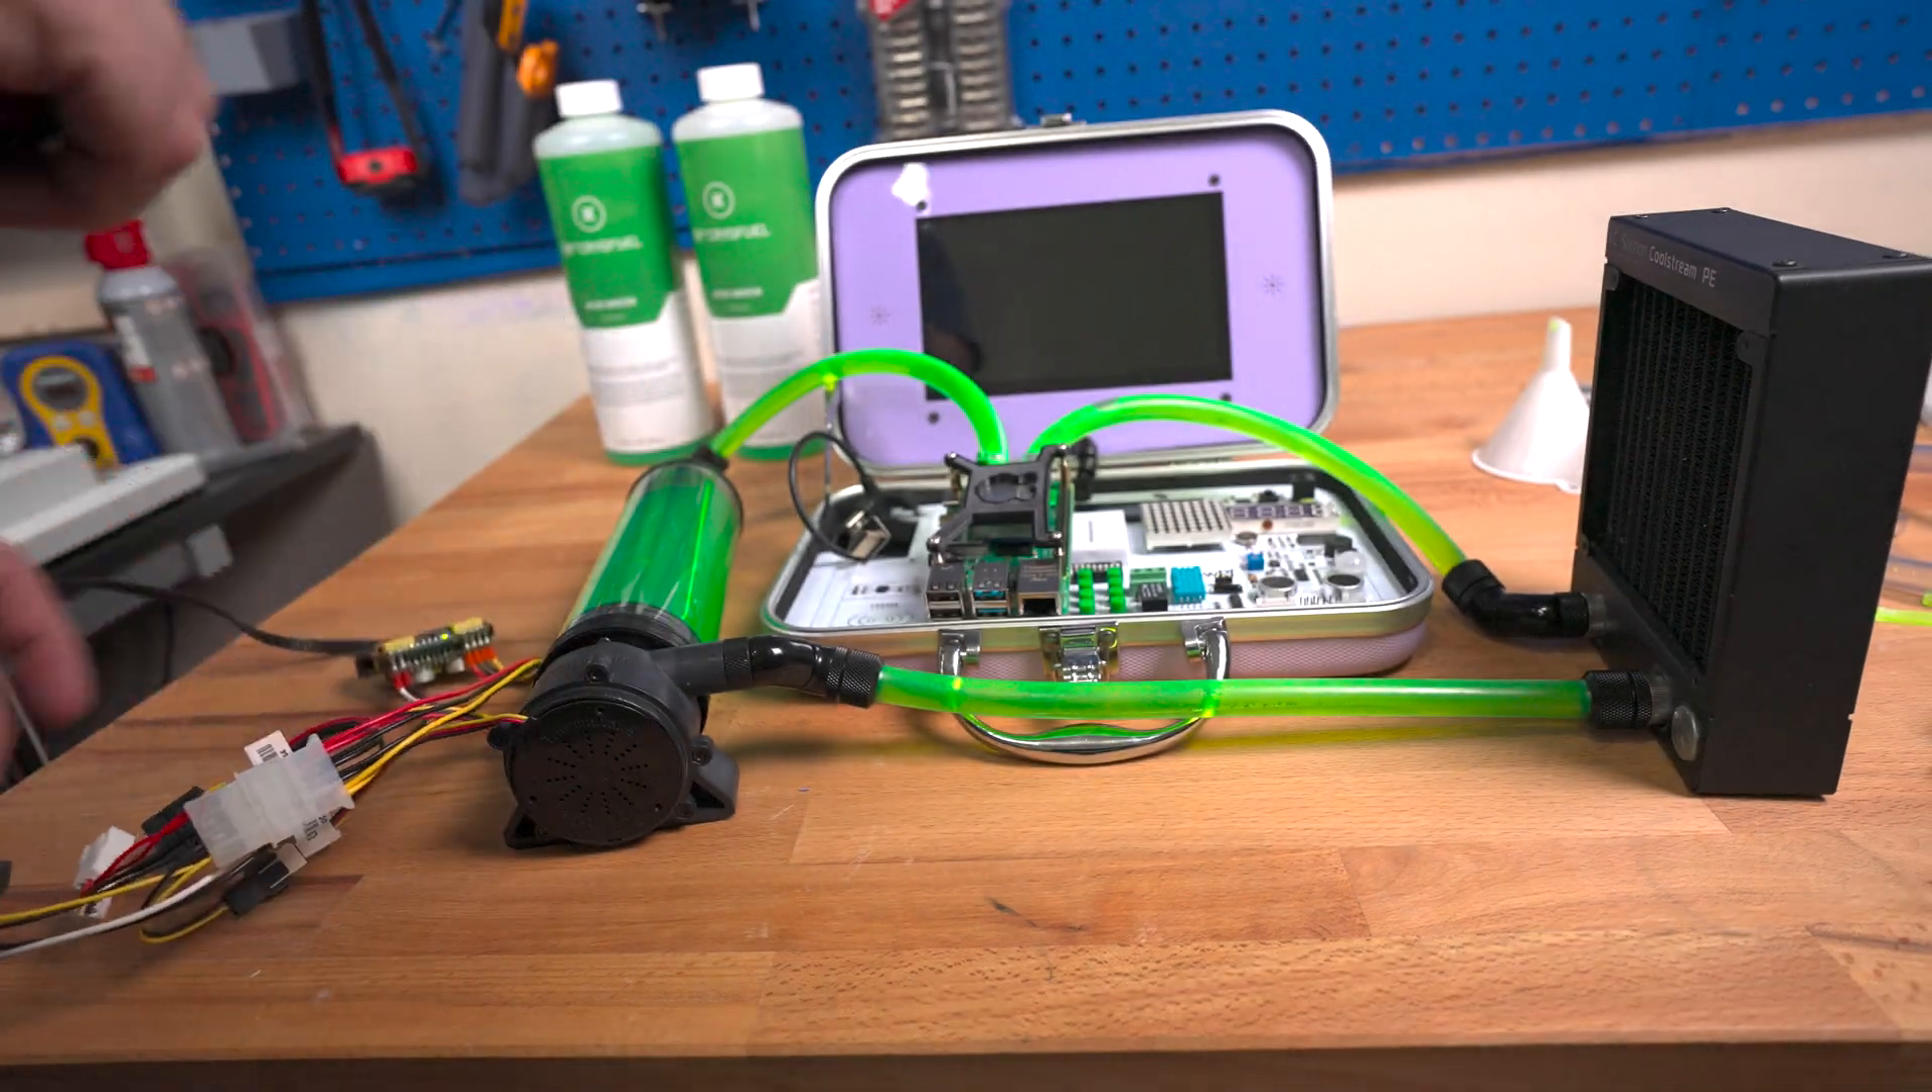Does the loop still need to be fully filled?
No.